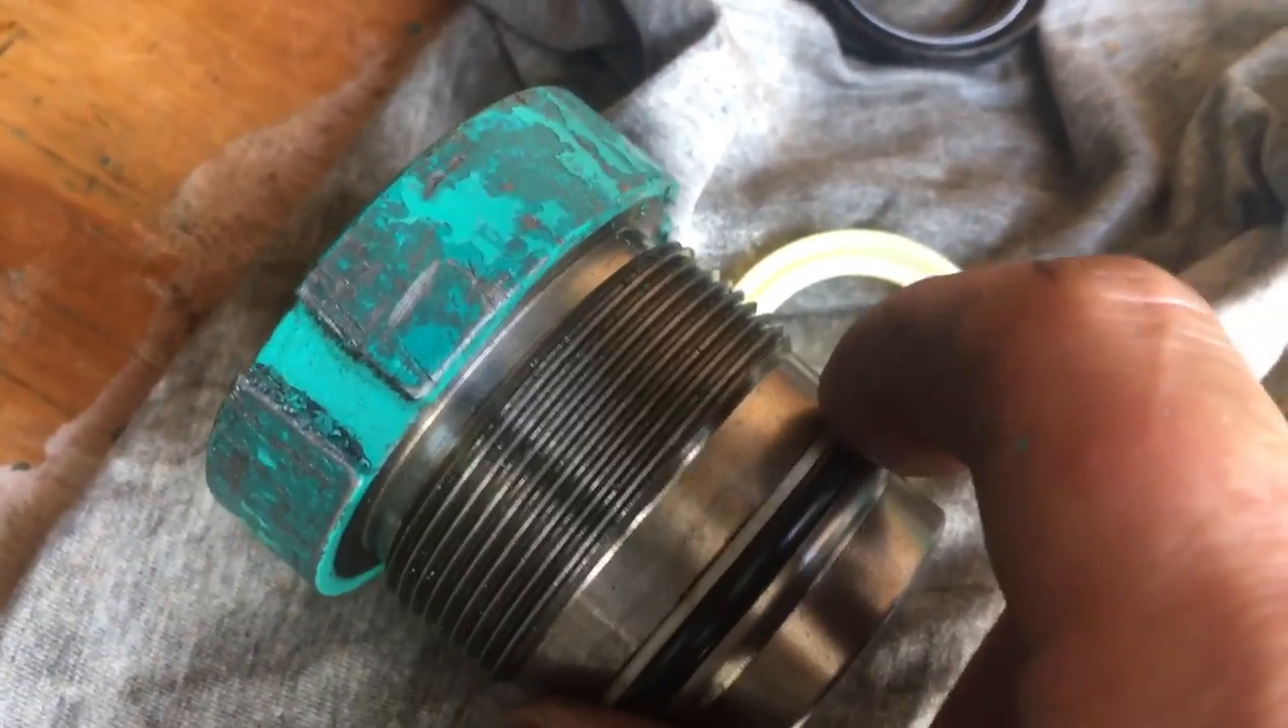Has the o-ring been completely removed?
No.